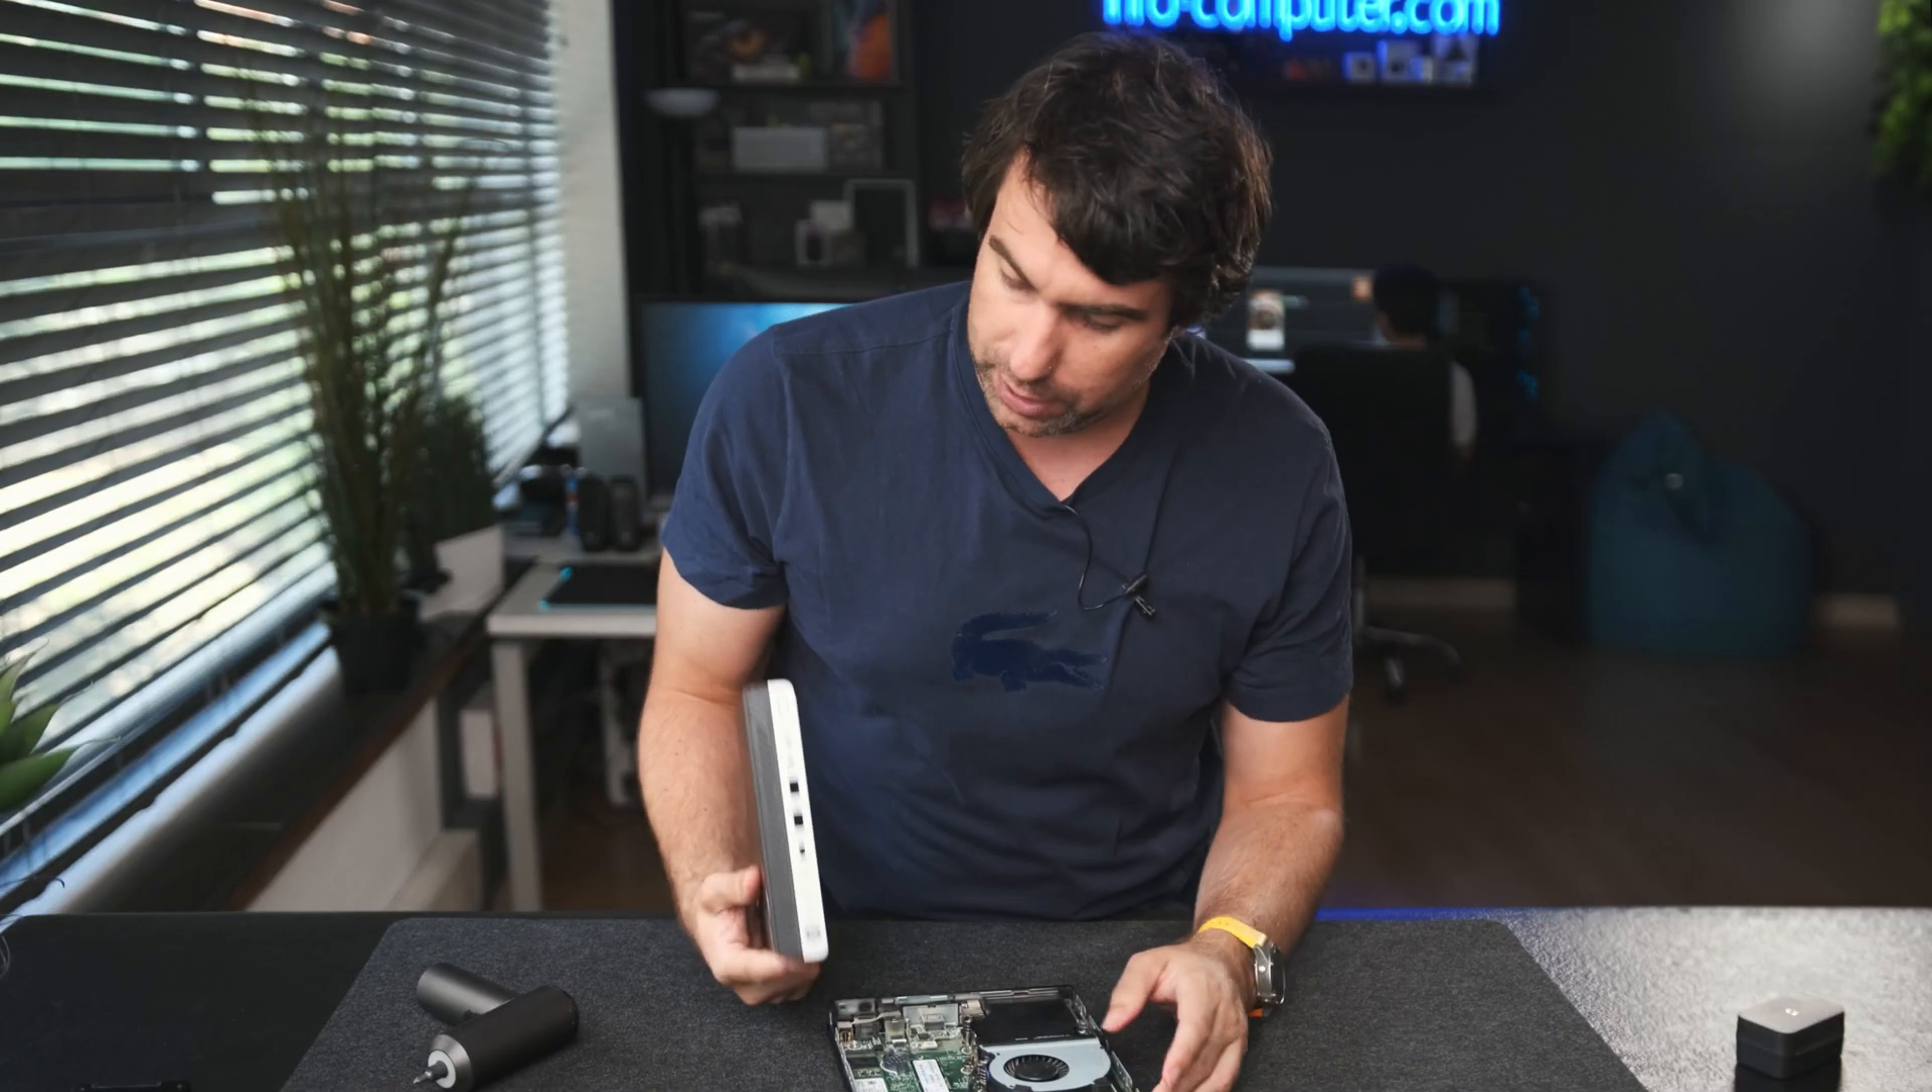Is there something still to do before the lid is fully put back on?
Yes.